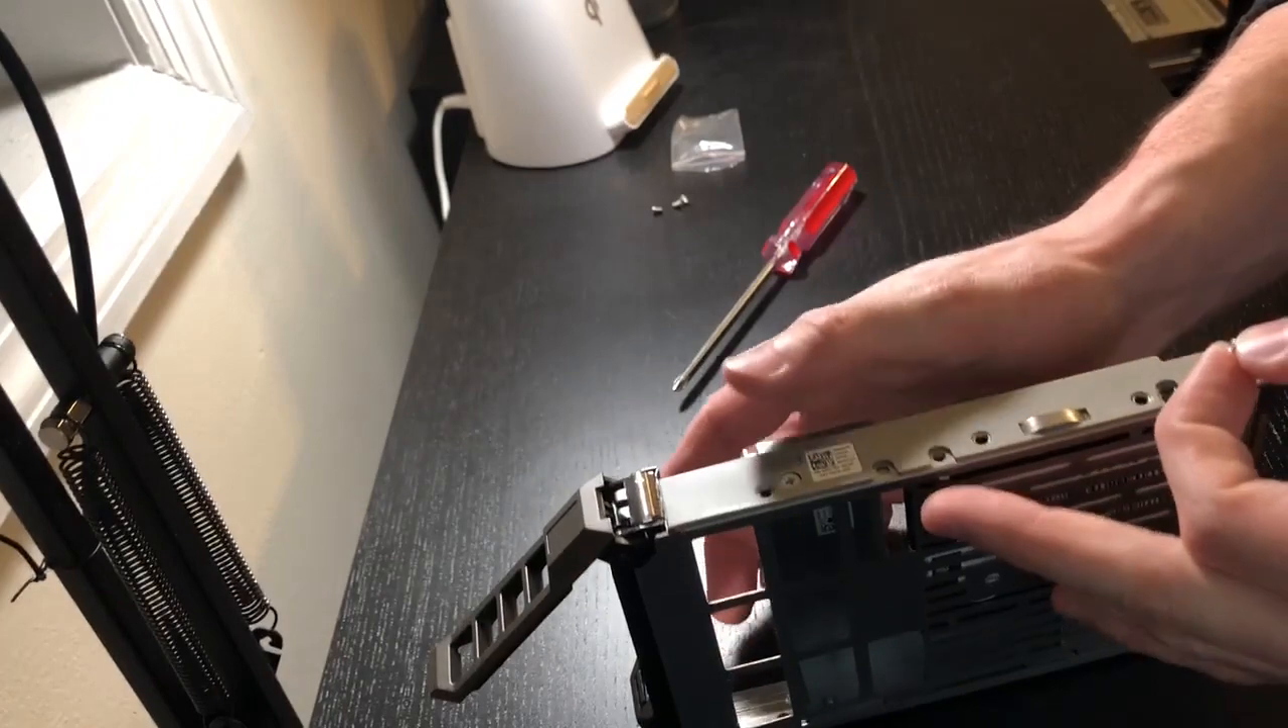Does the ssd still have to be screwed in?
Yes.